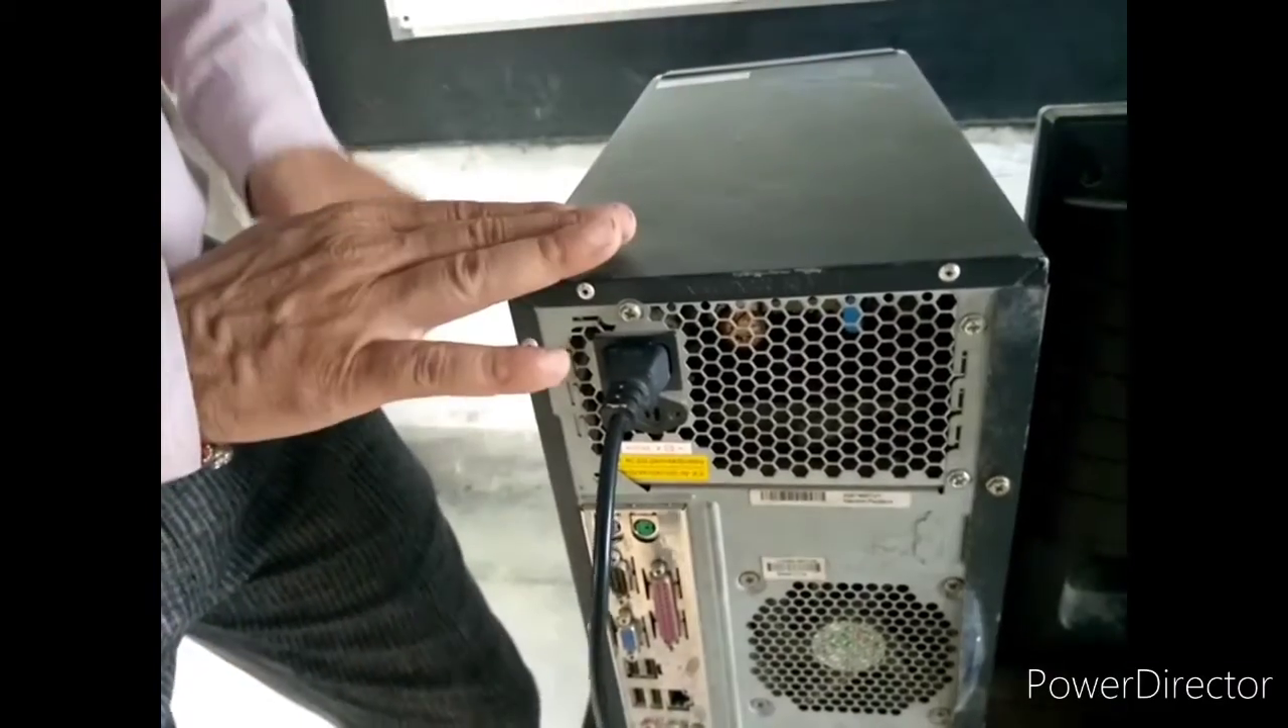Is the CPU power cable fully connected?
Yes.